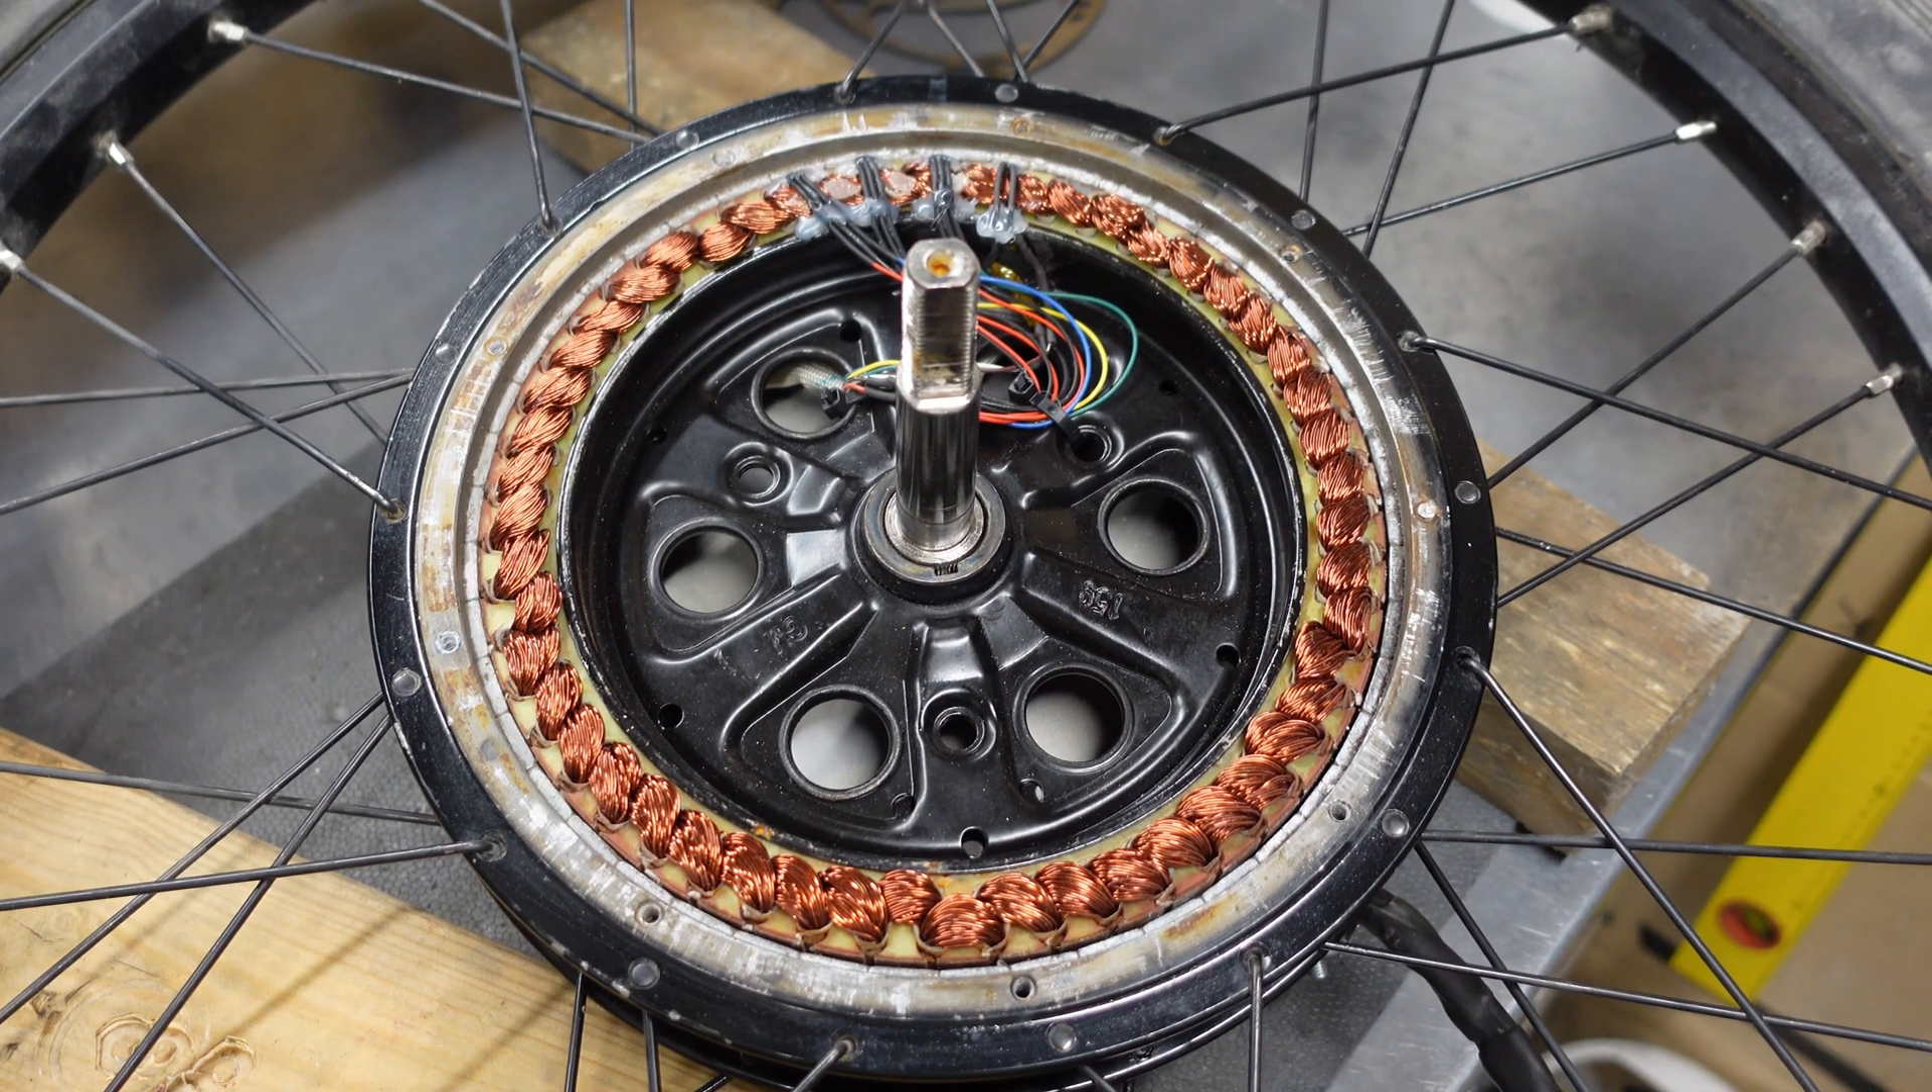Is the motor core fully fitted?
Yes.